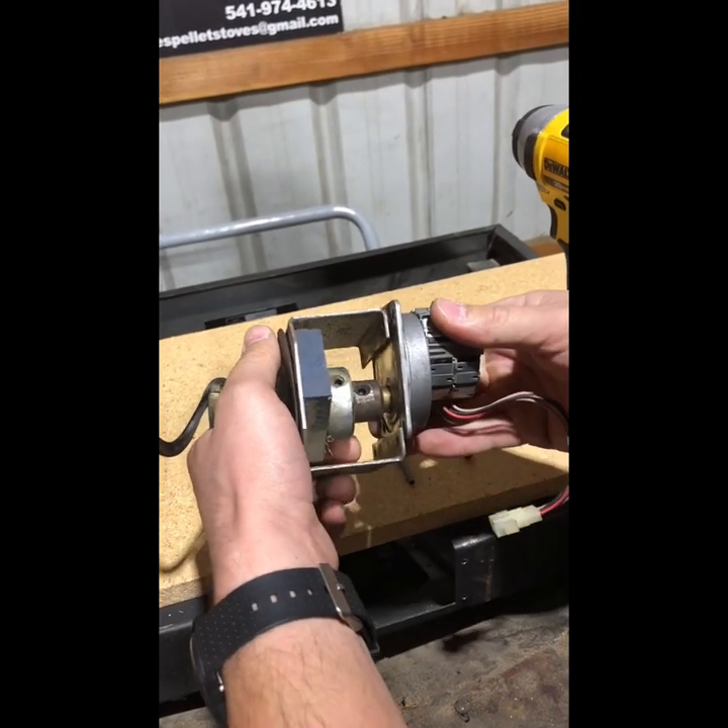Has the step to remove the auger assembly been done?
Yes.